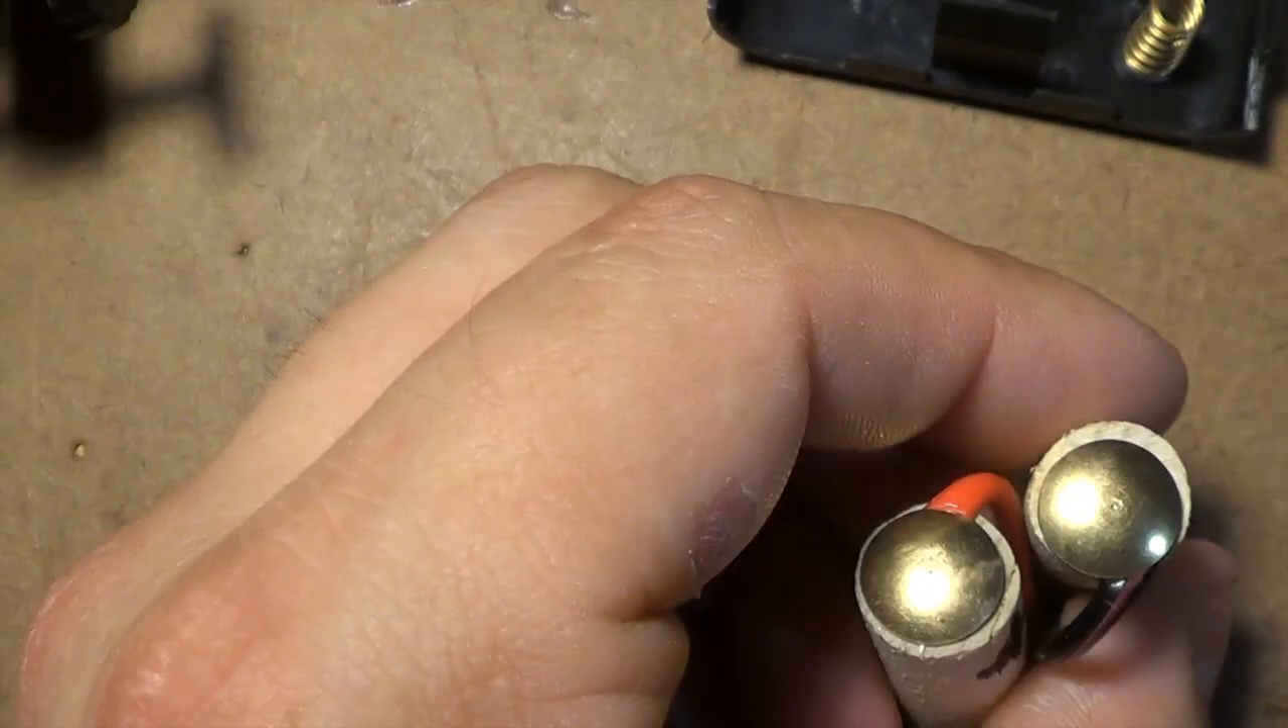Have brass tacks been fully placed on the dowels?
Yes.